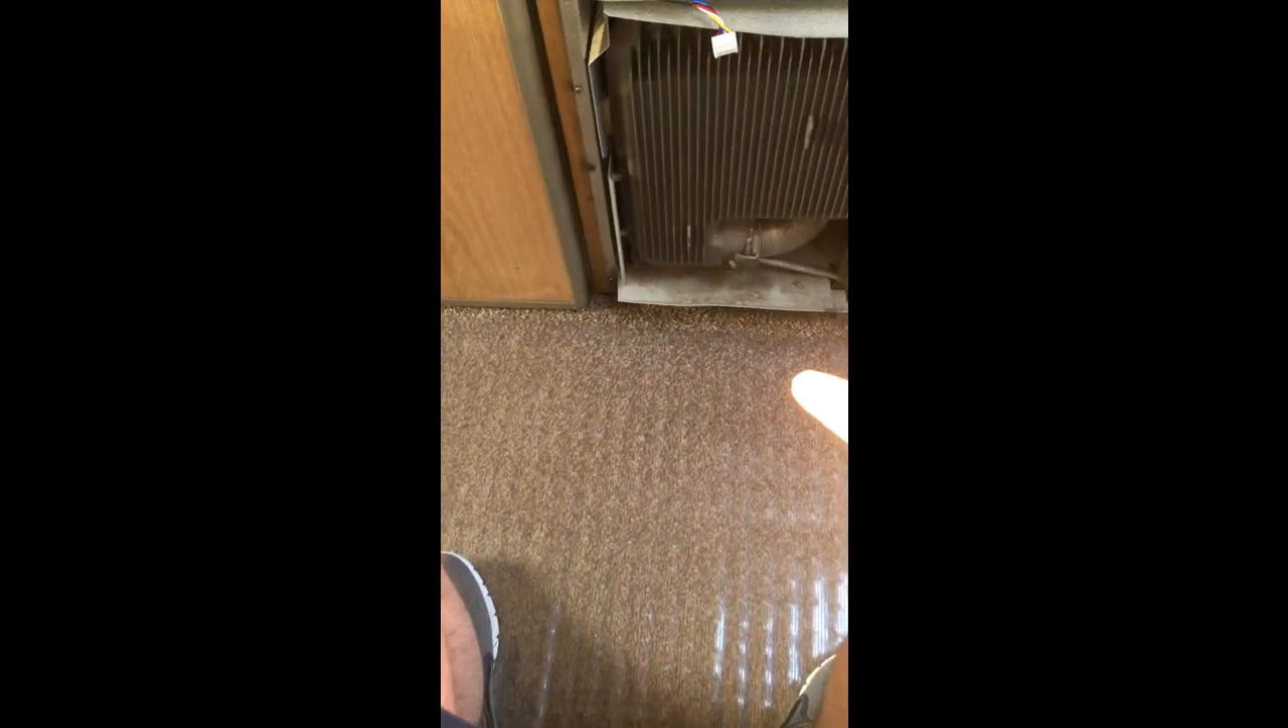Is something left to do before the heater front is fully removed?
No.